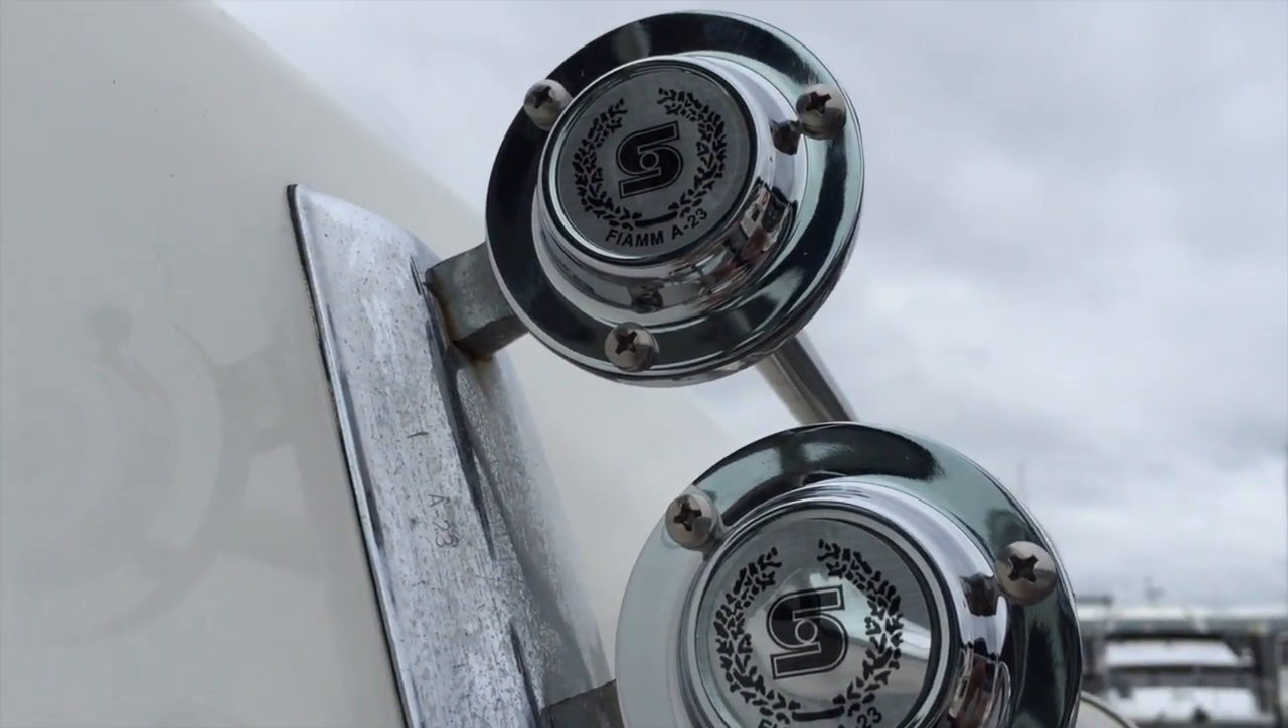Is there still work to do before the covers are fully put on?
No.